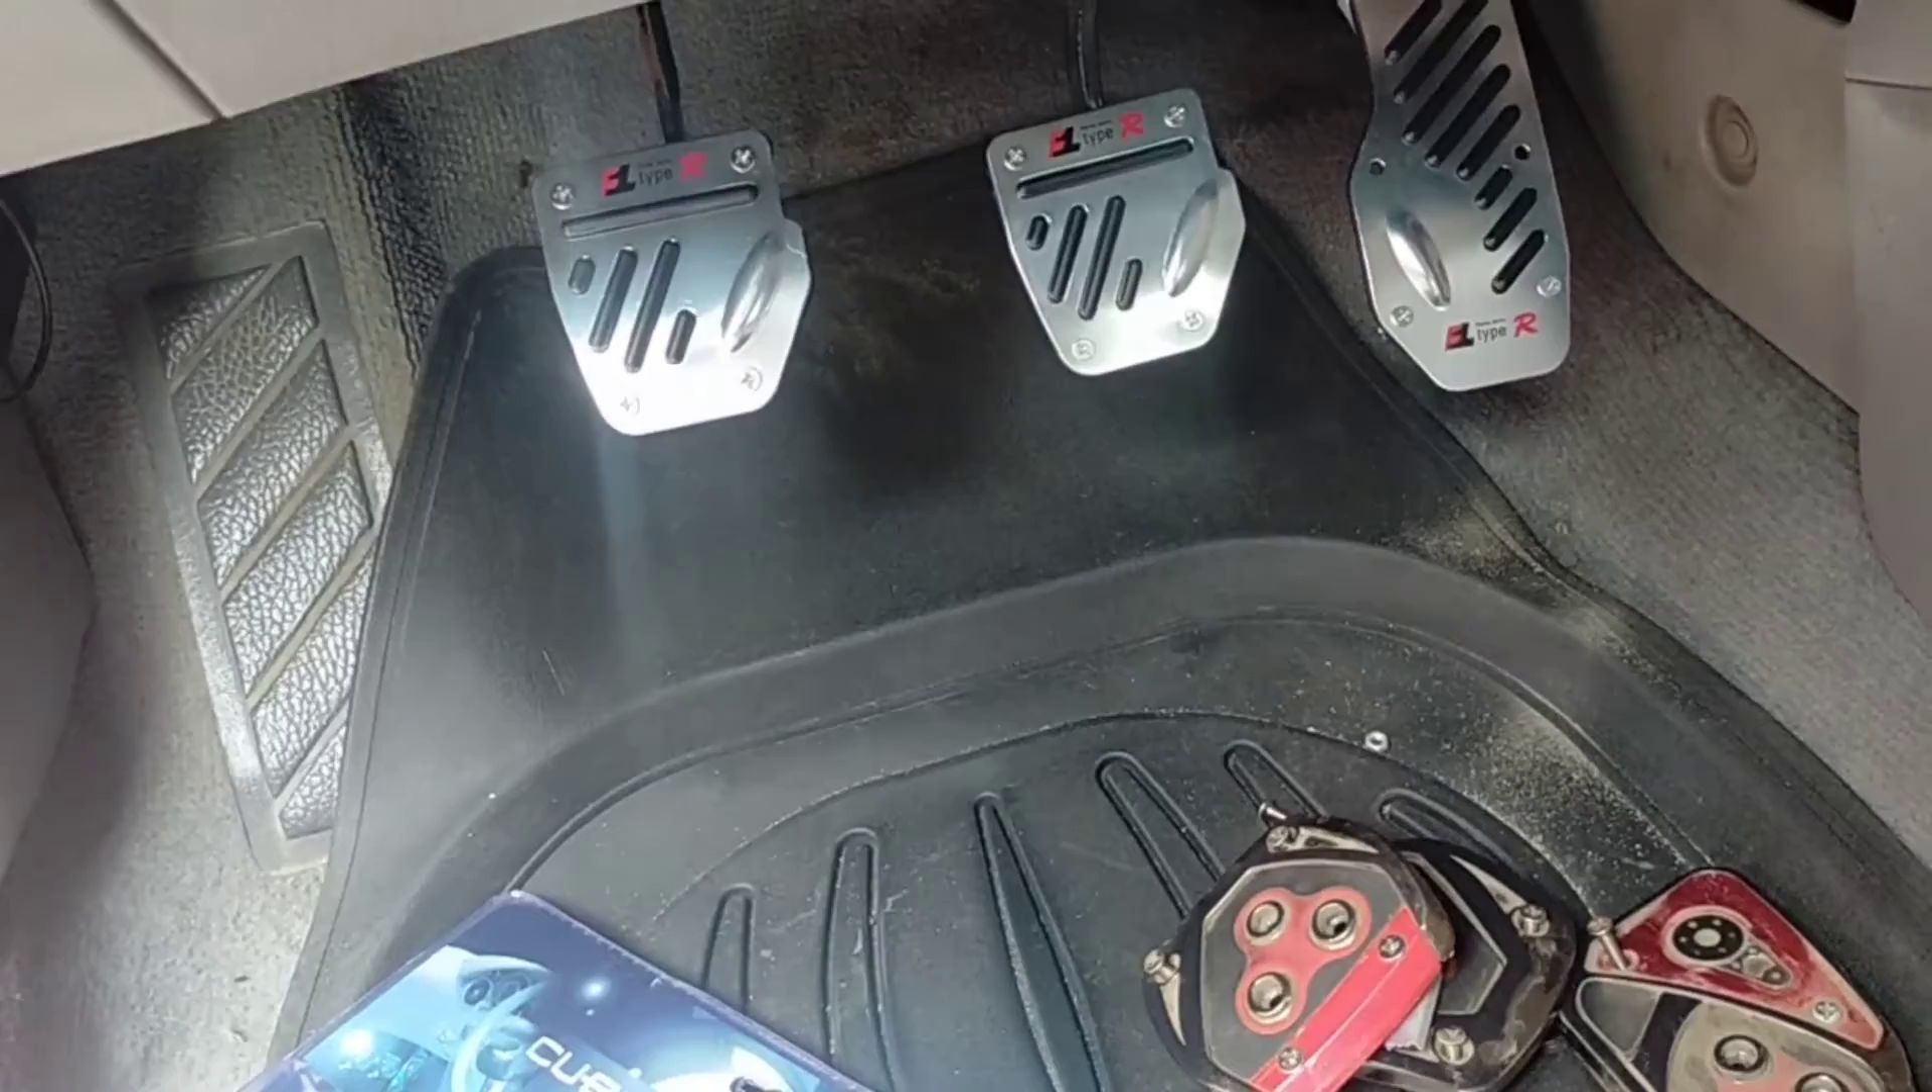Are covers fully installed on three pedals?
Yes.